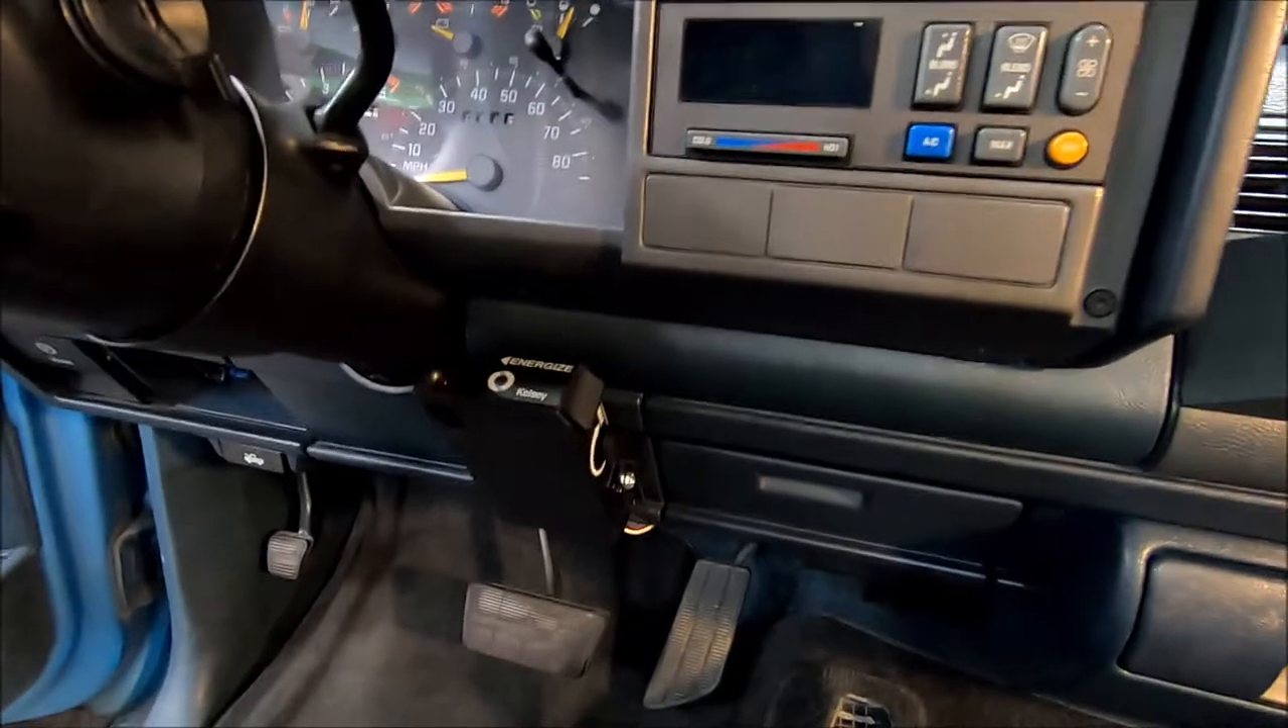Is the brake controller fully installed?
Yes.